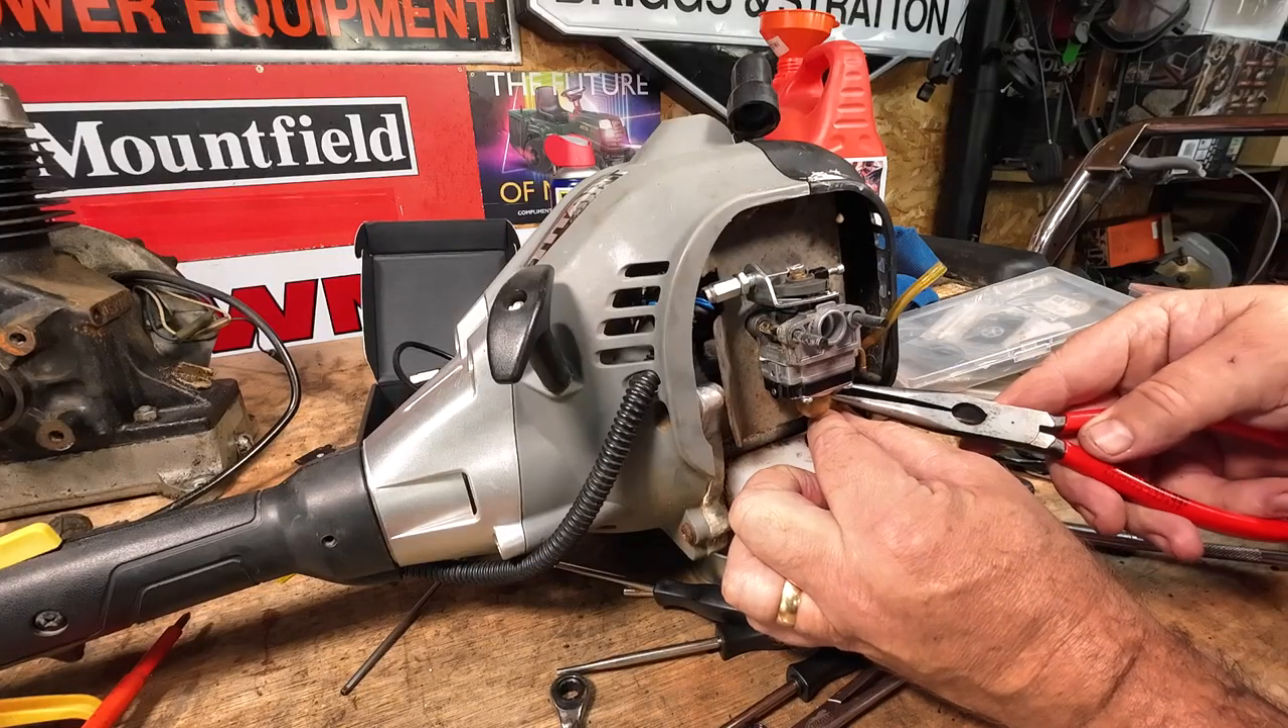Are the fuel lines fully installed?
No.